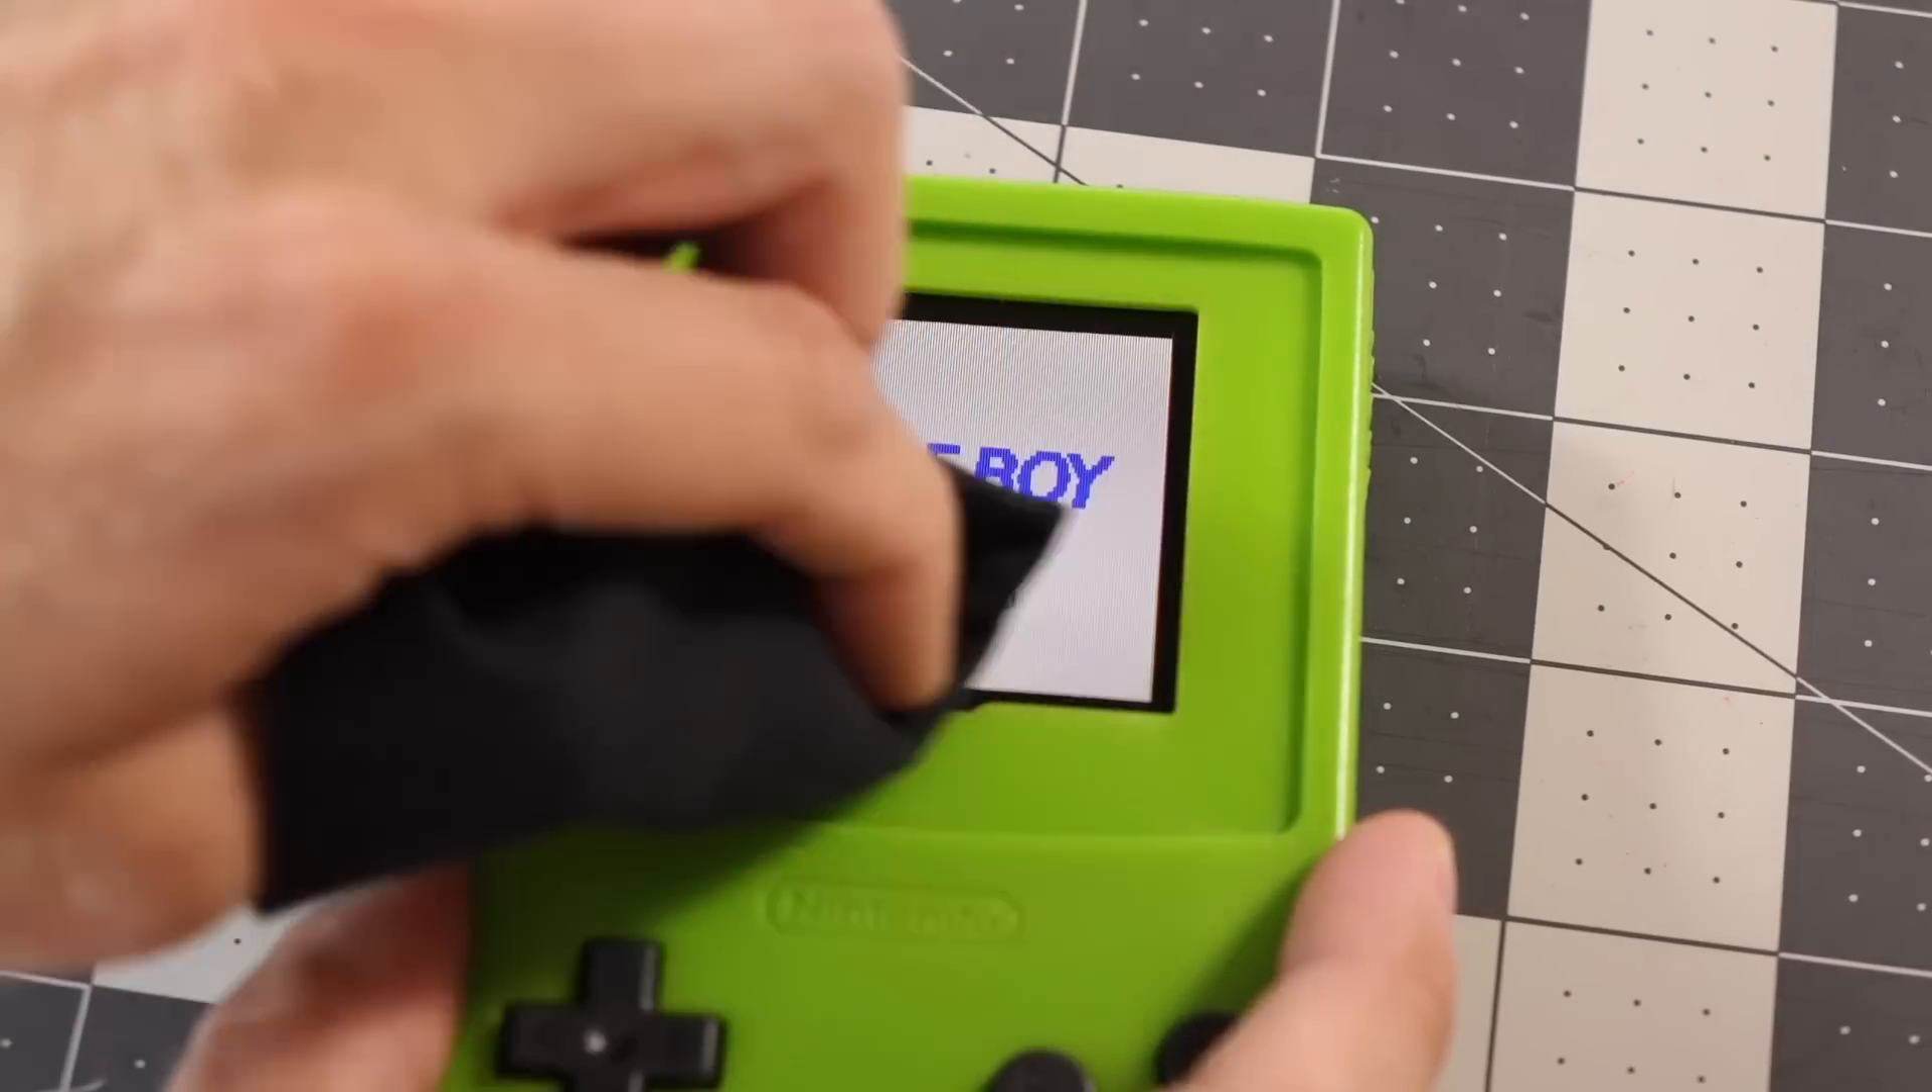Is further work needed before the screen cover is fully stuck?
Yes.